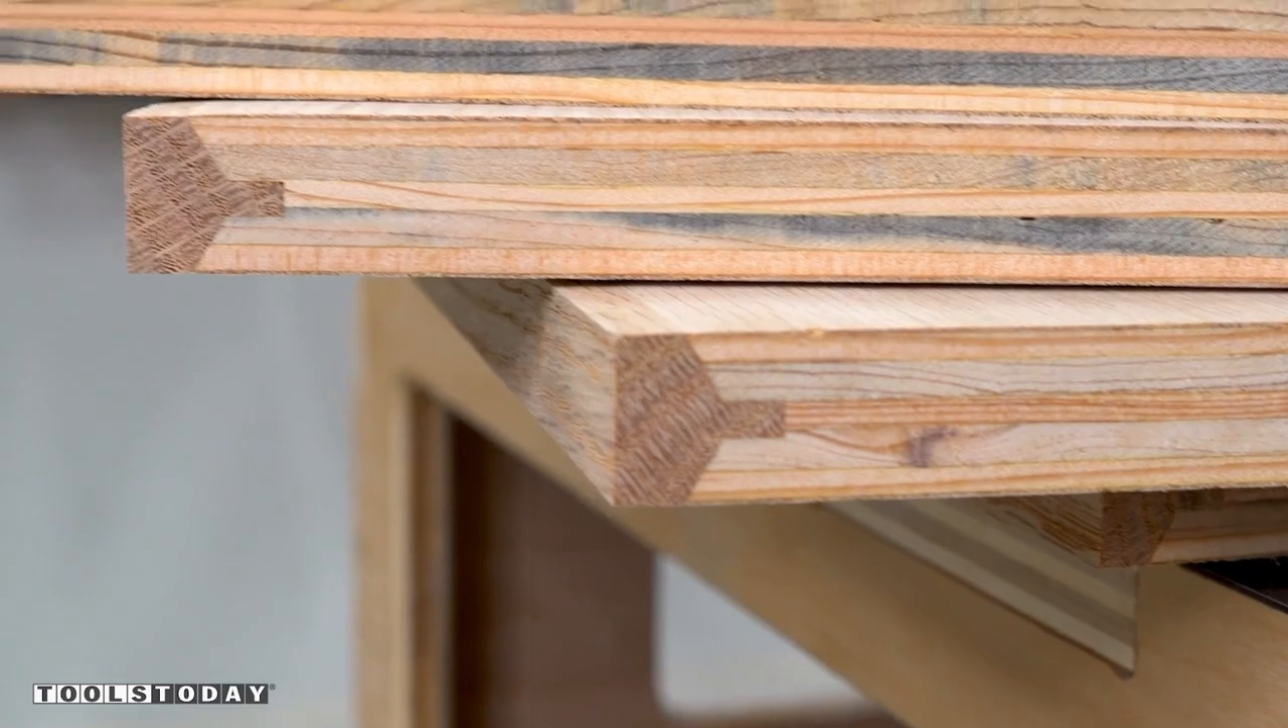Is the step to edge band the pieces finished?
Yes.